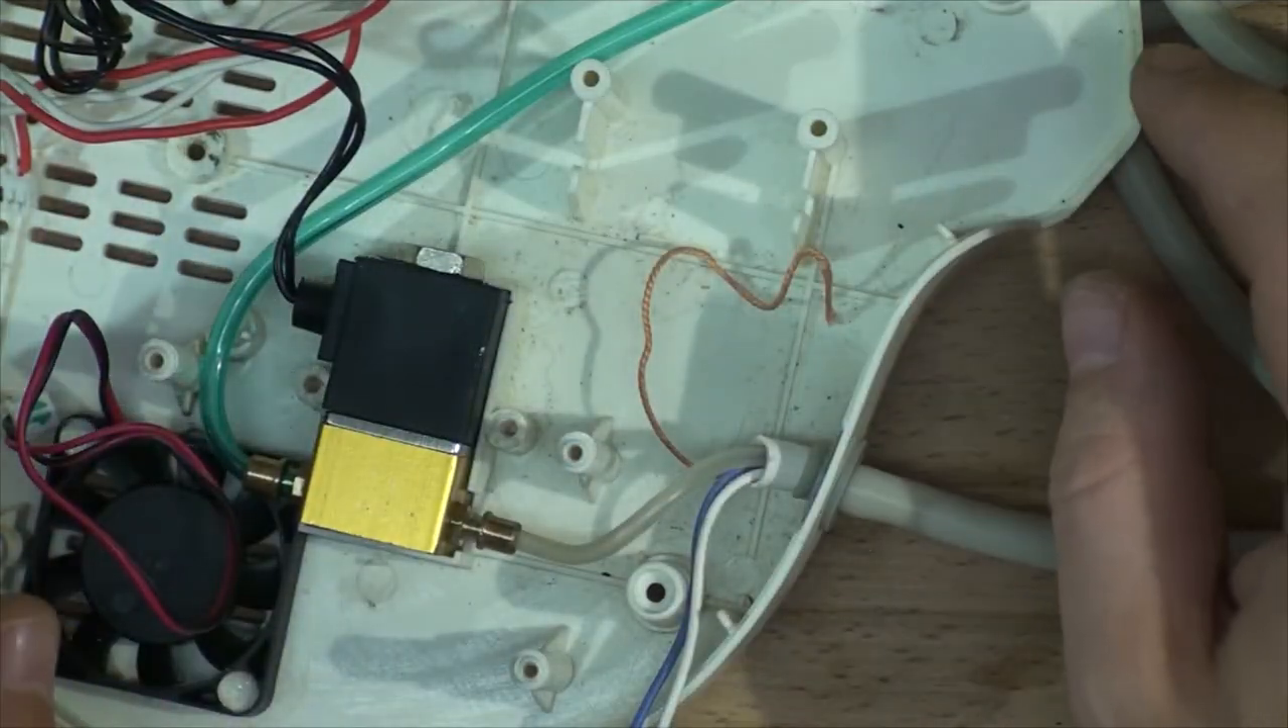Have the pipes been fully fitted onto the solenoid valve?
Yes.